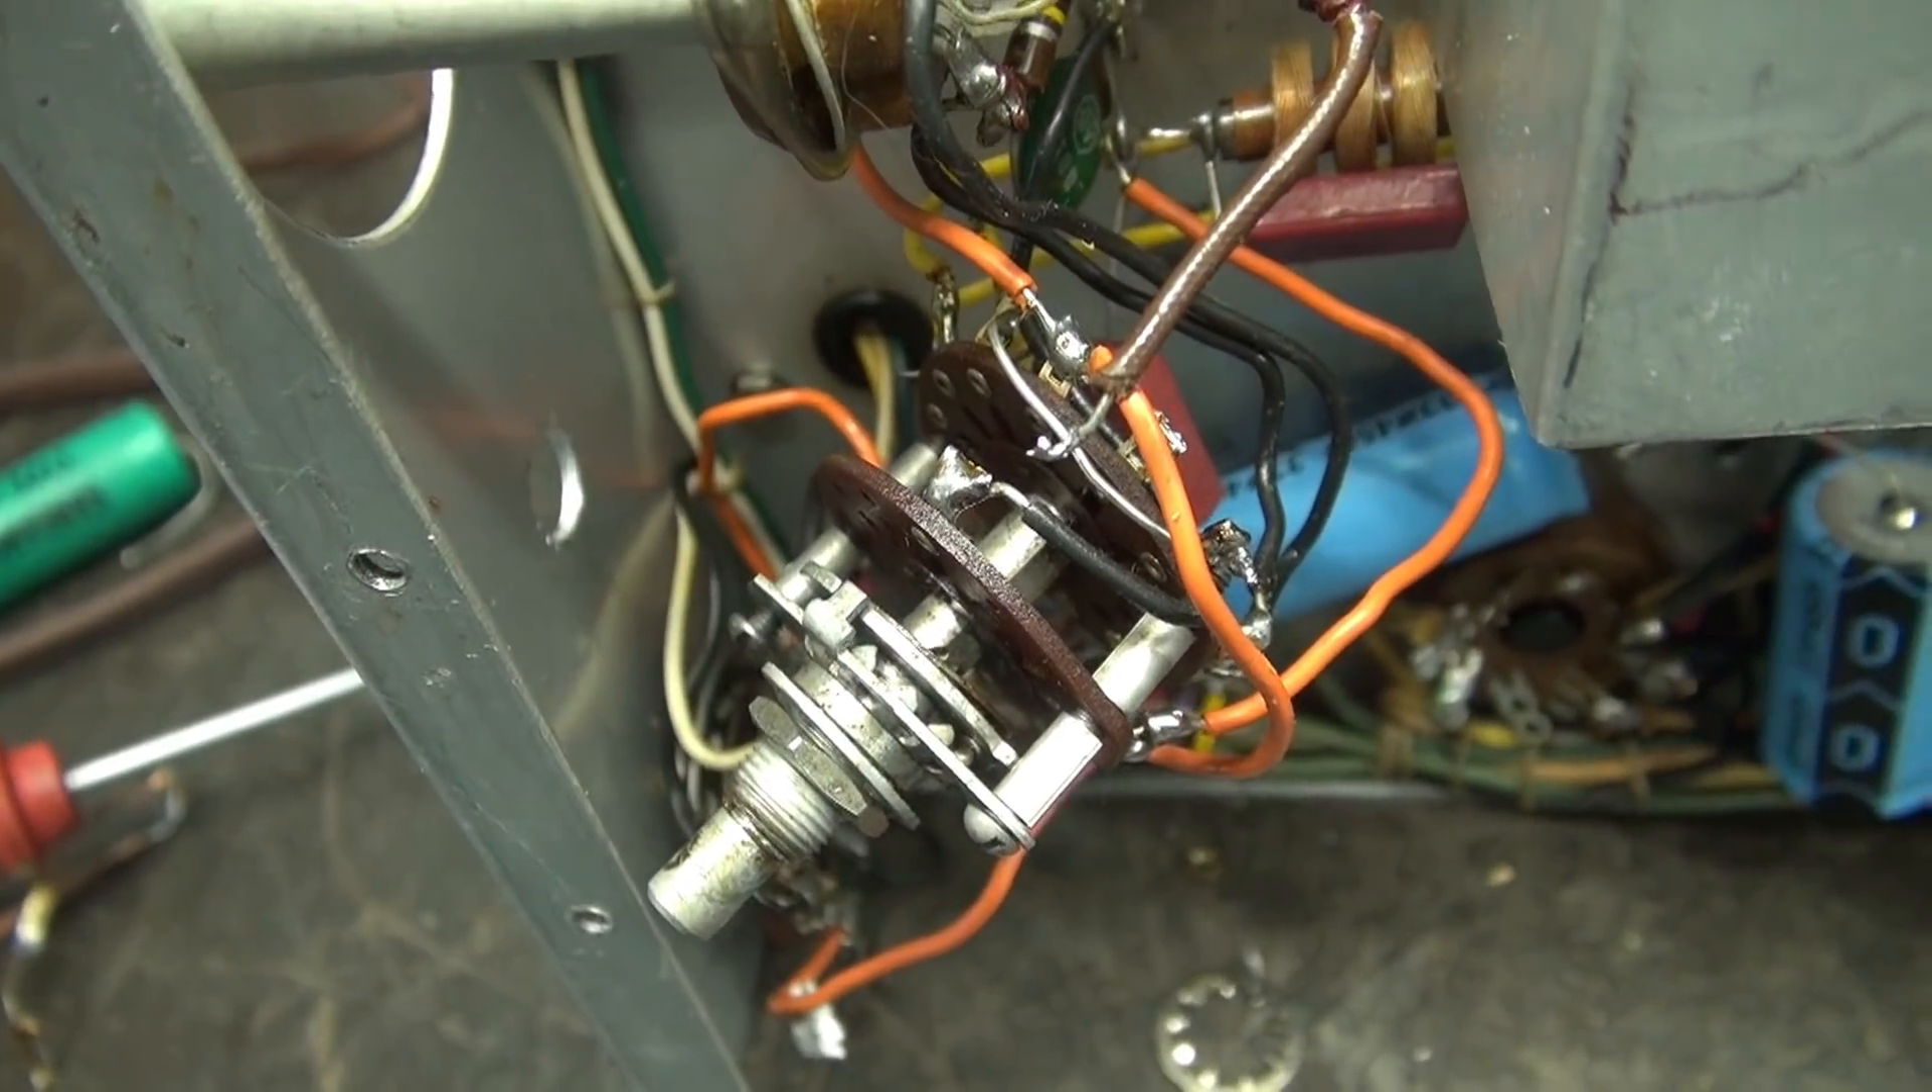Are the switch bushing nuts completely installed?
No.